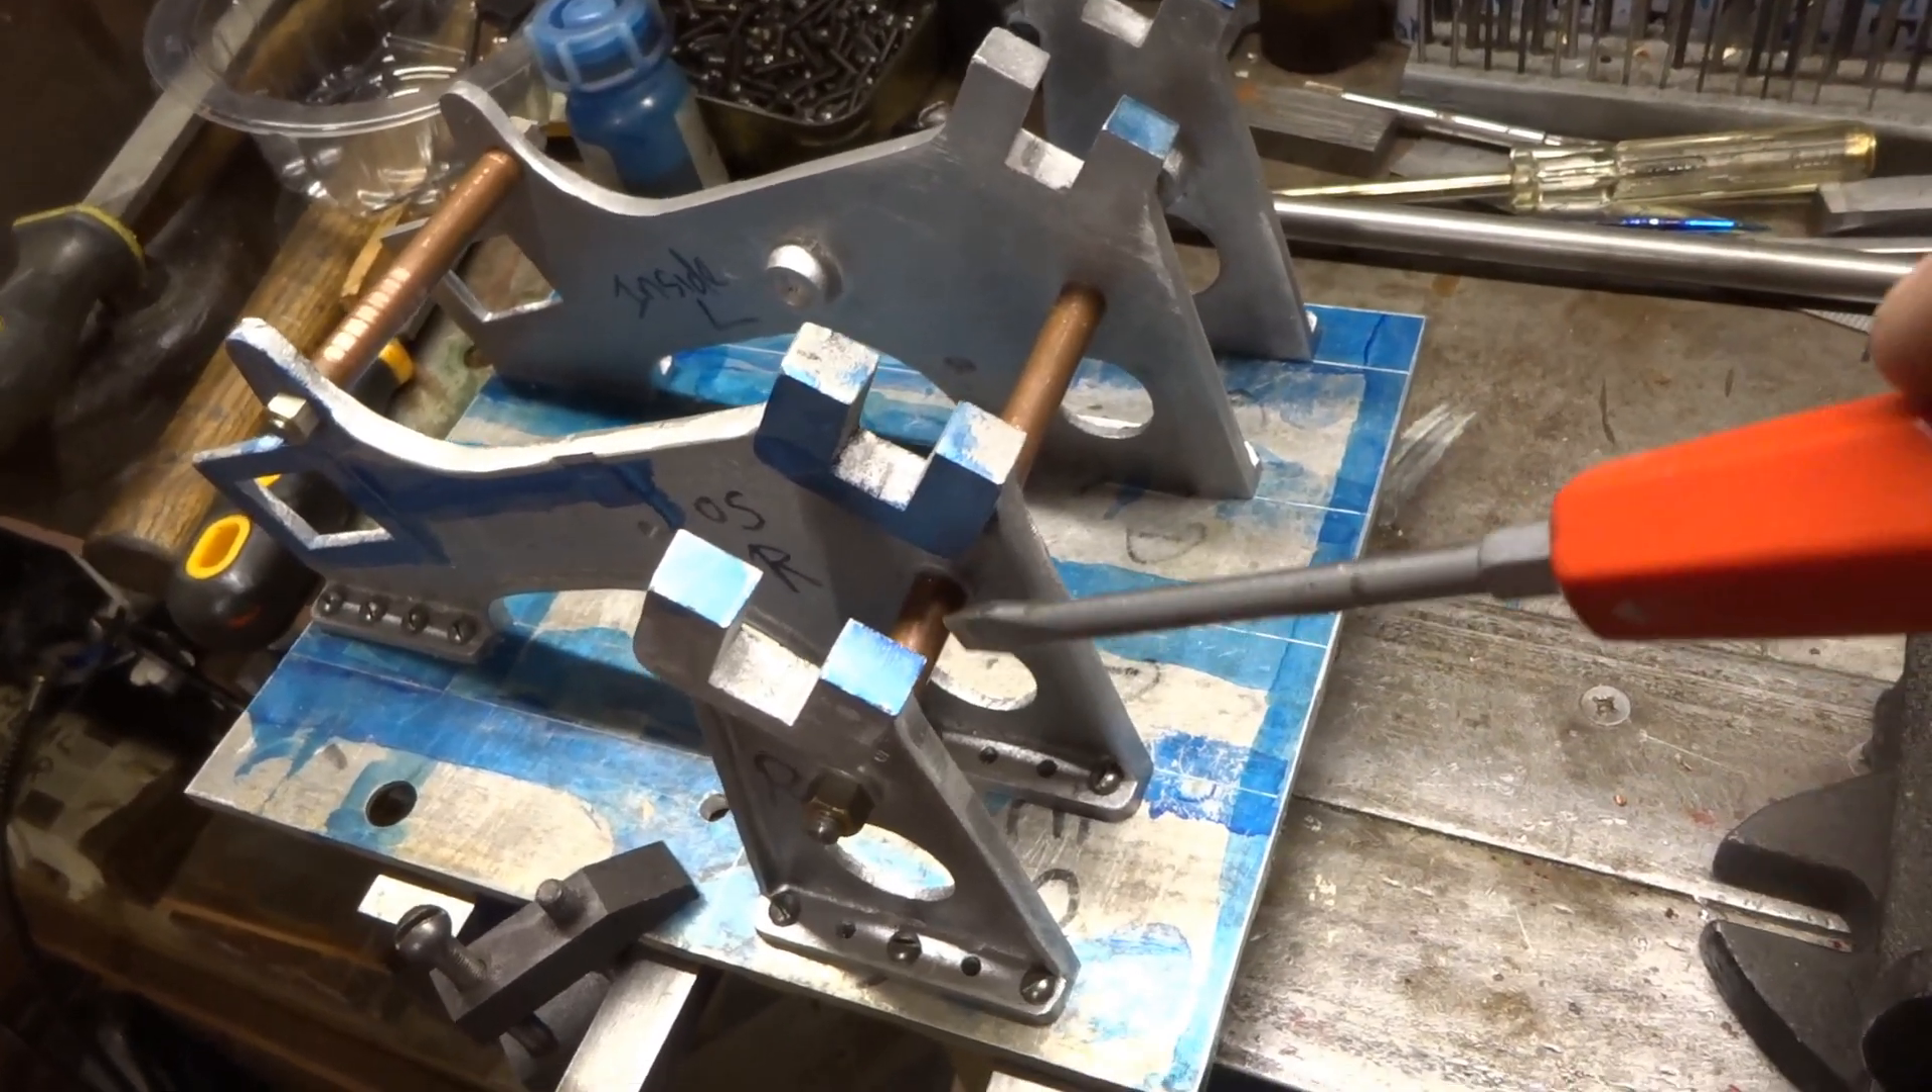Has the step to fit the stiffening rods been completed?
Yes.